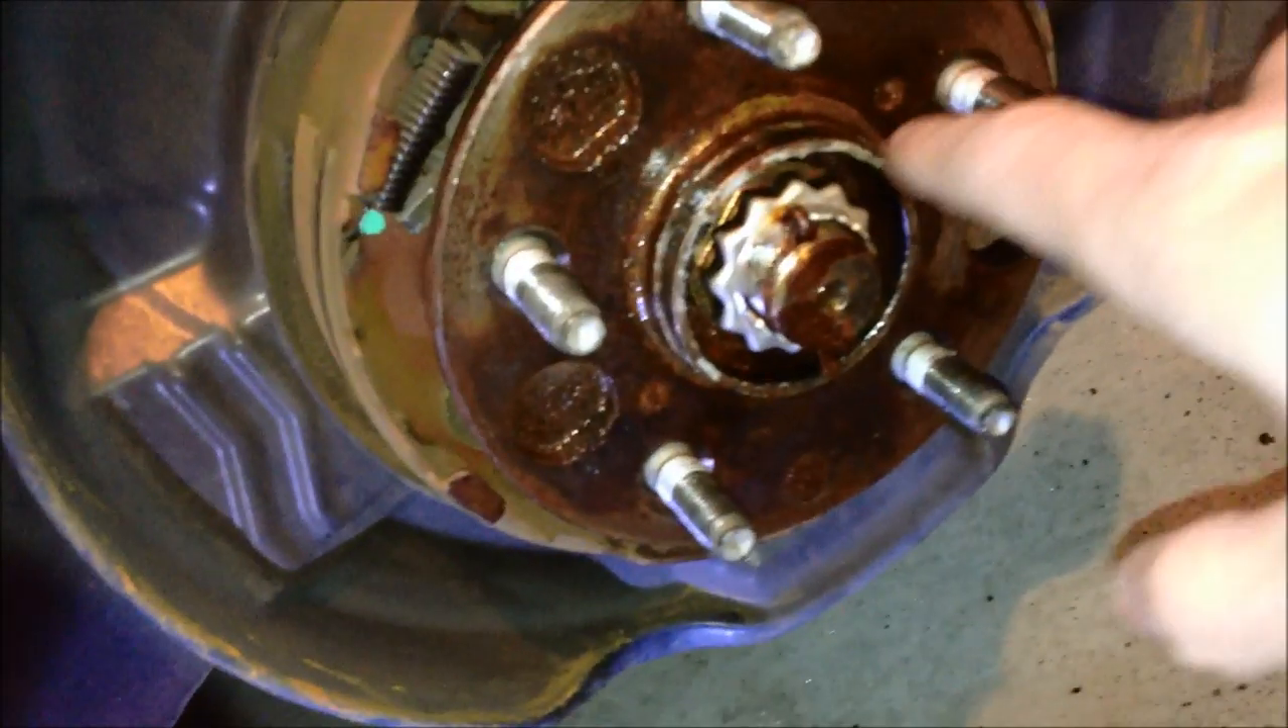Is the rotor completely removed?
Yes.